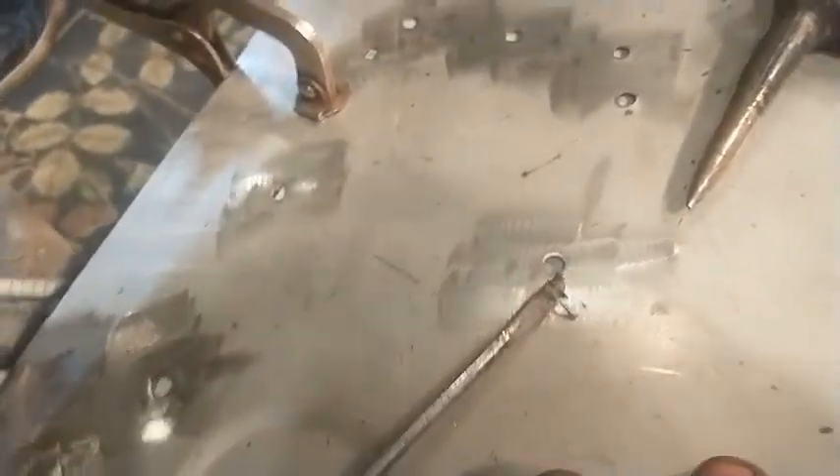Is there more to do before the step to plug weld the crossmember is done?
Yes.